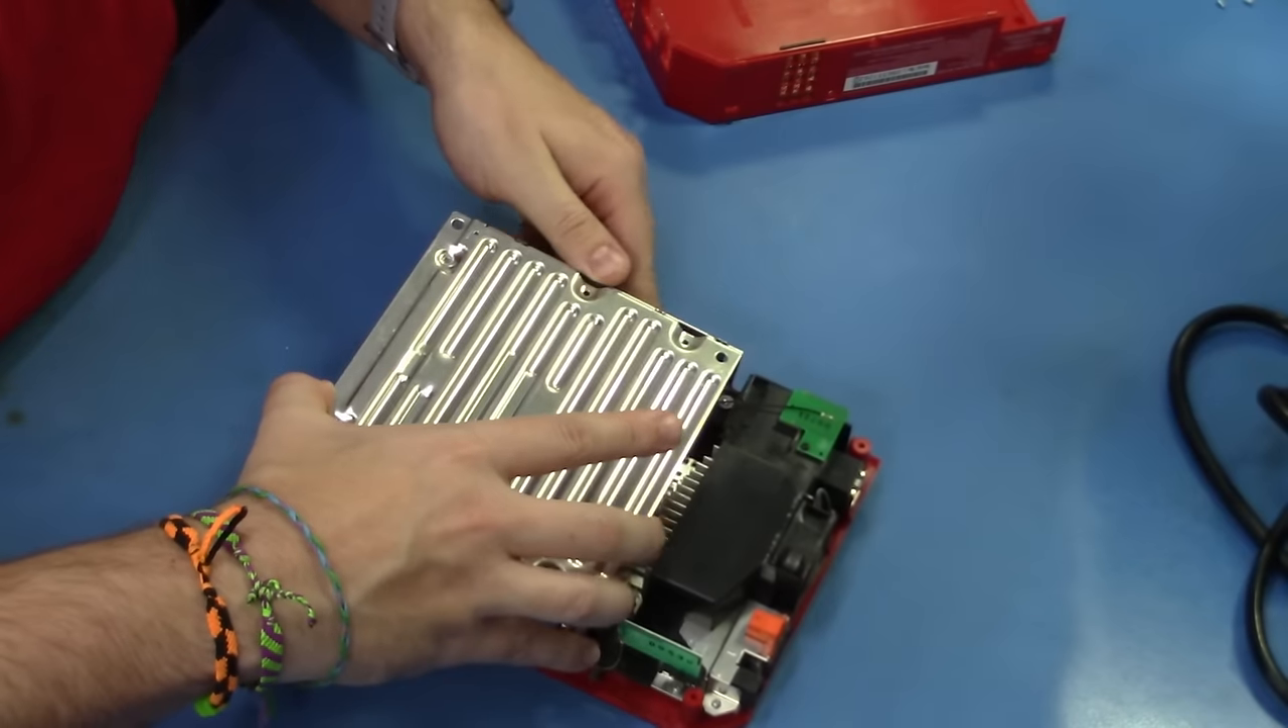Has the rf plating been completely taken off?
No.